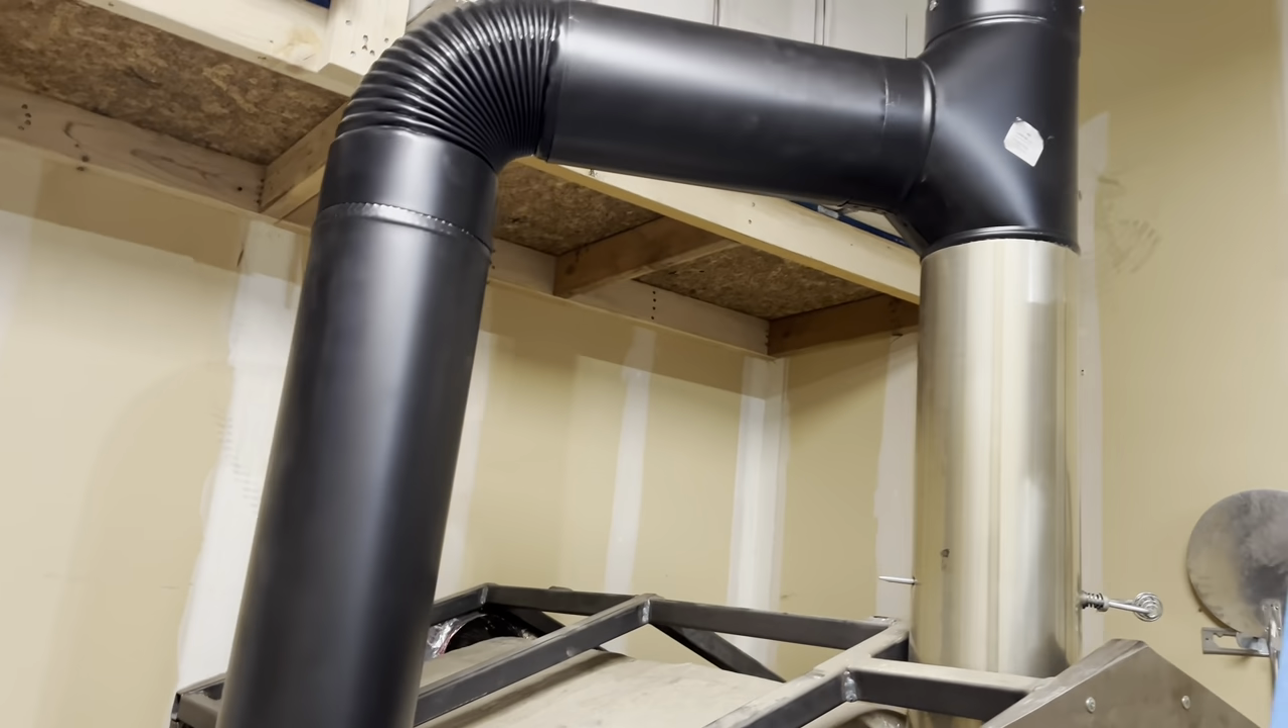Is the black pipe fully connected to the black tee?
Yes.